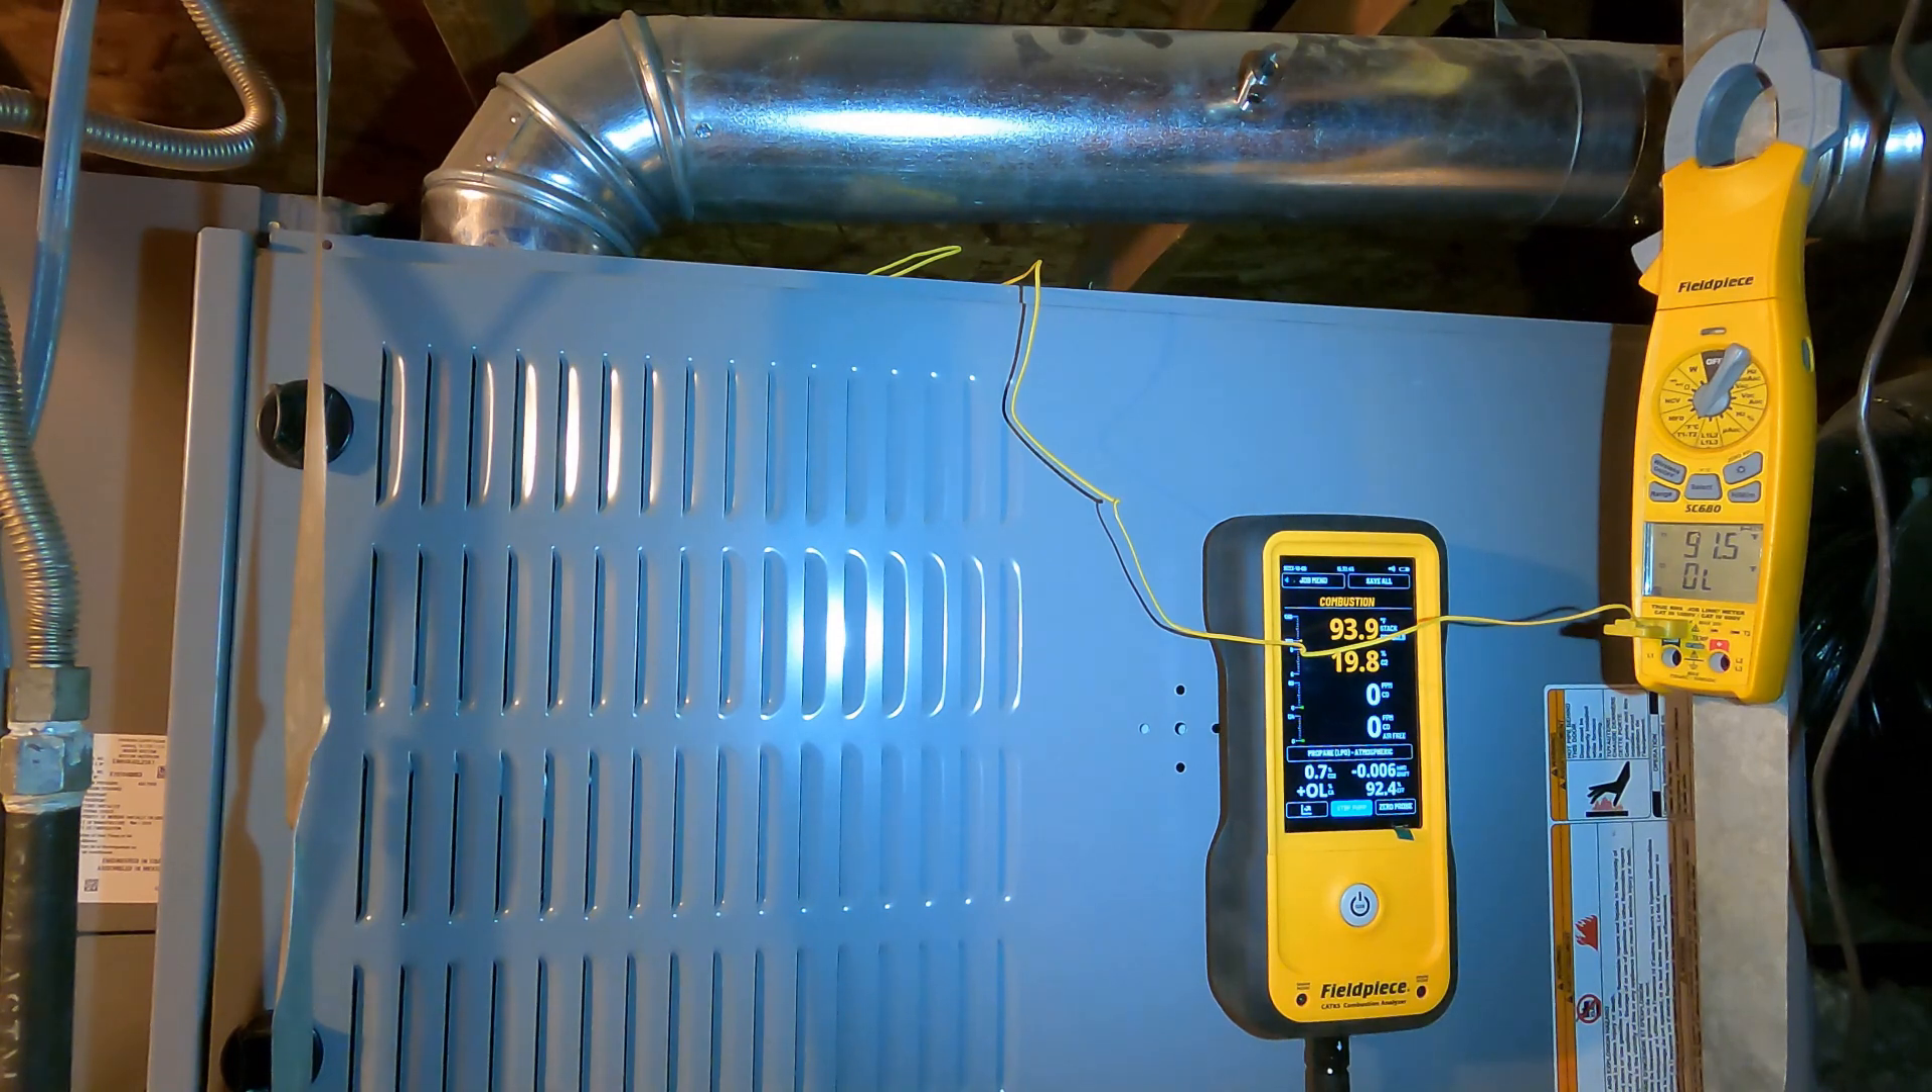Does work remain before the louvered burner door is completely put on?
No.